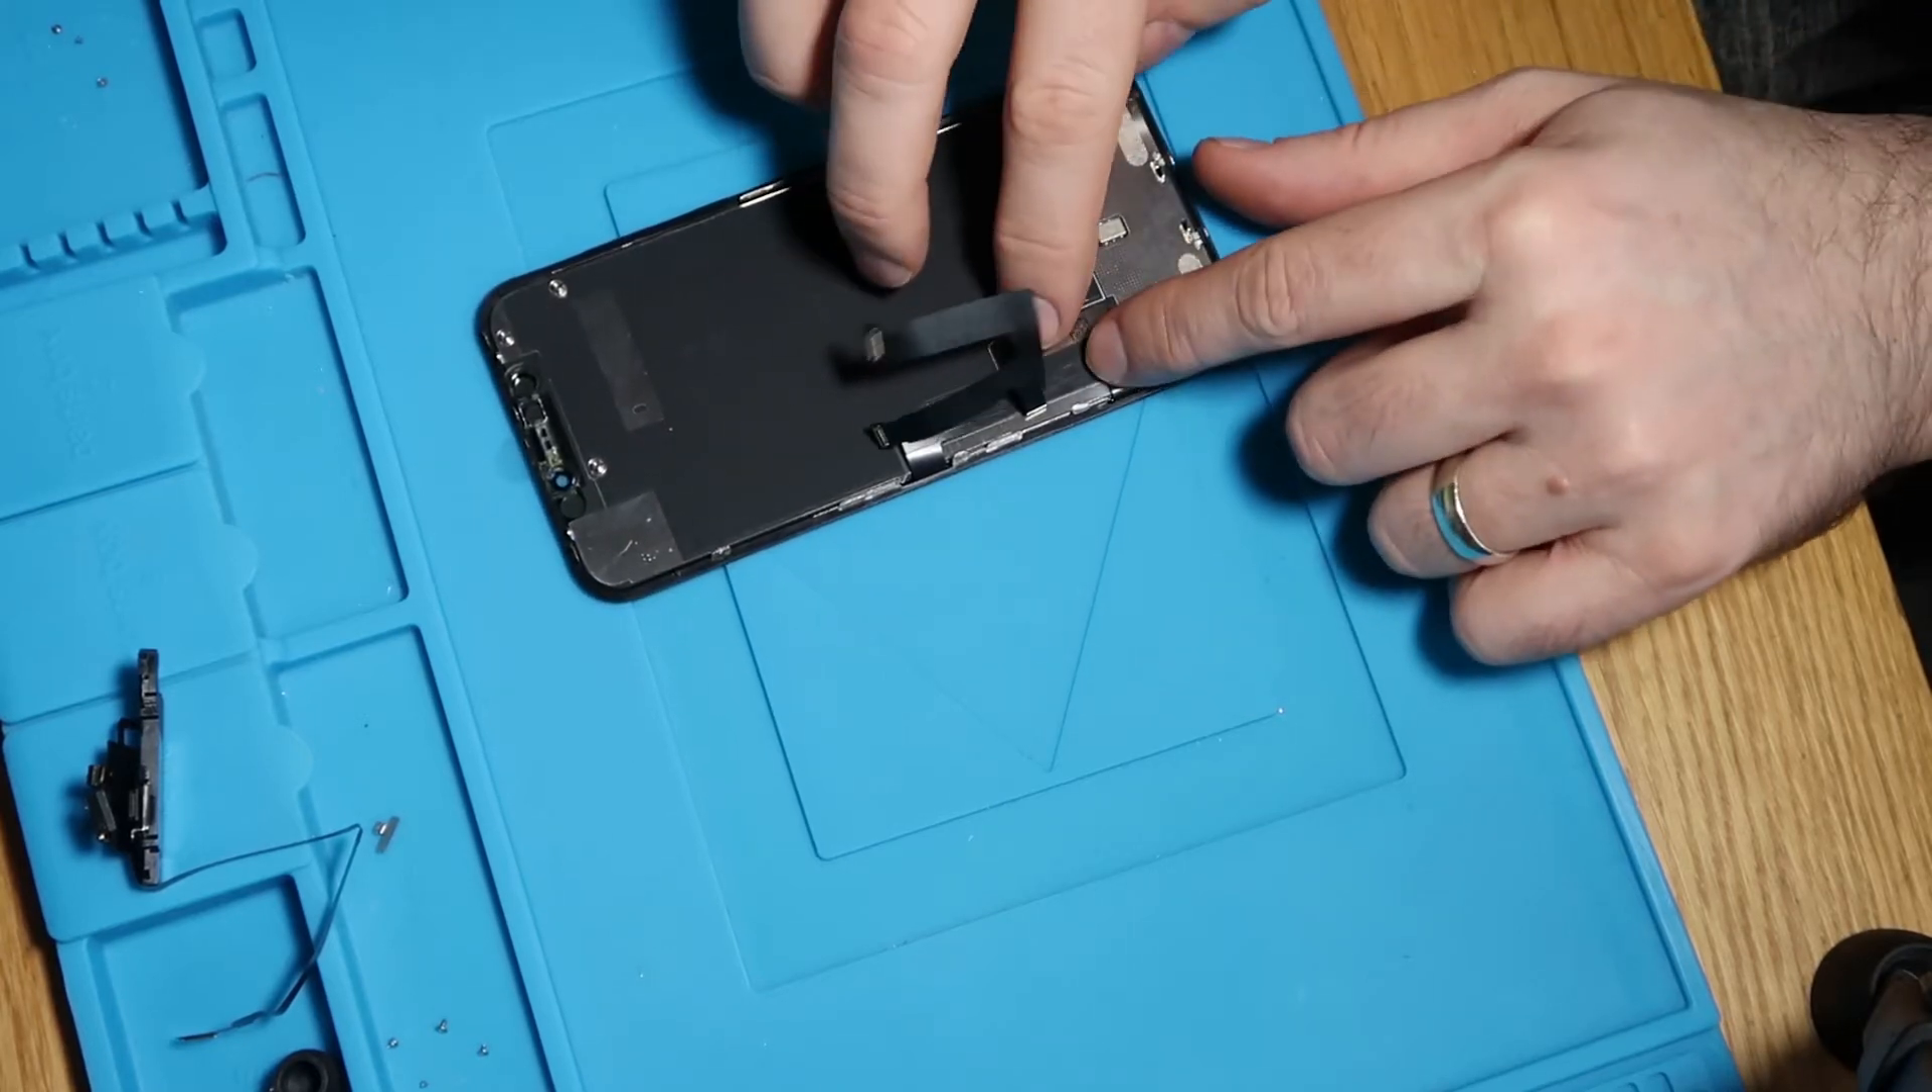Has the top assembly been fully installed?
No.